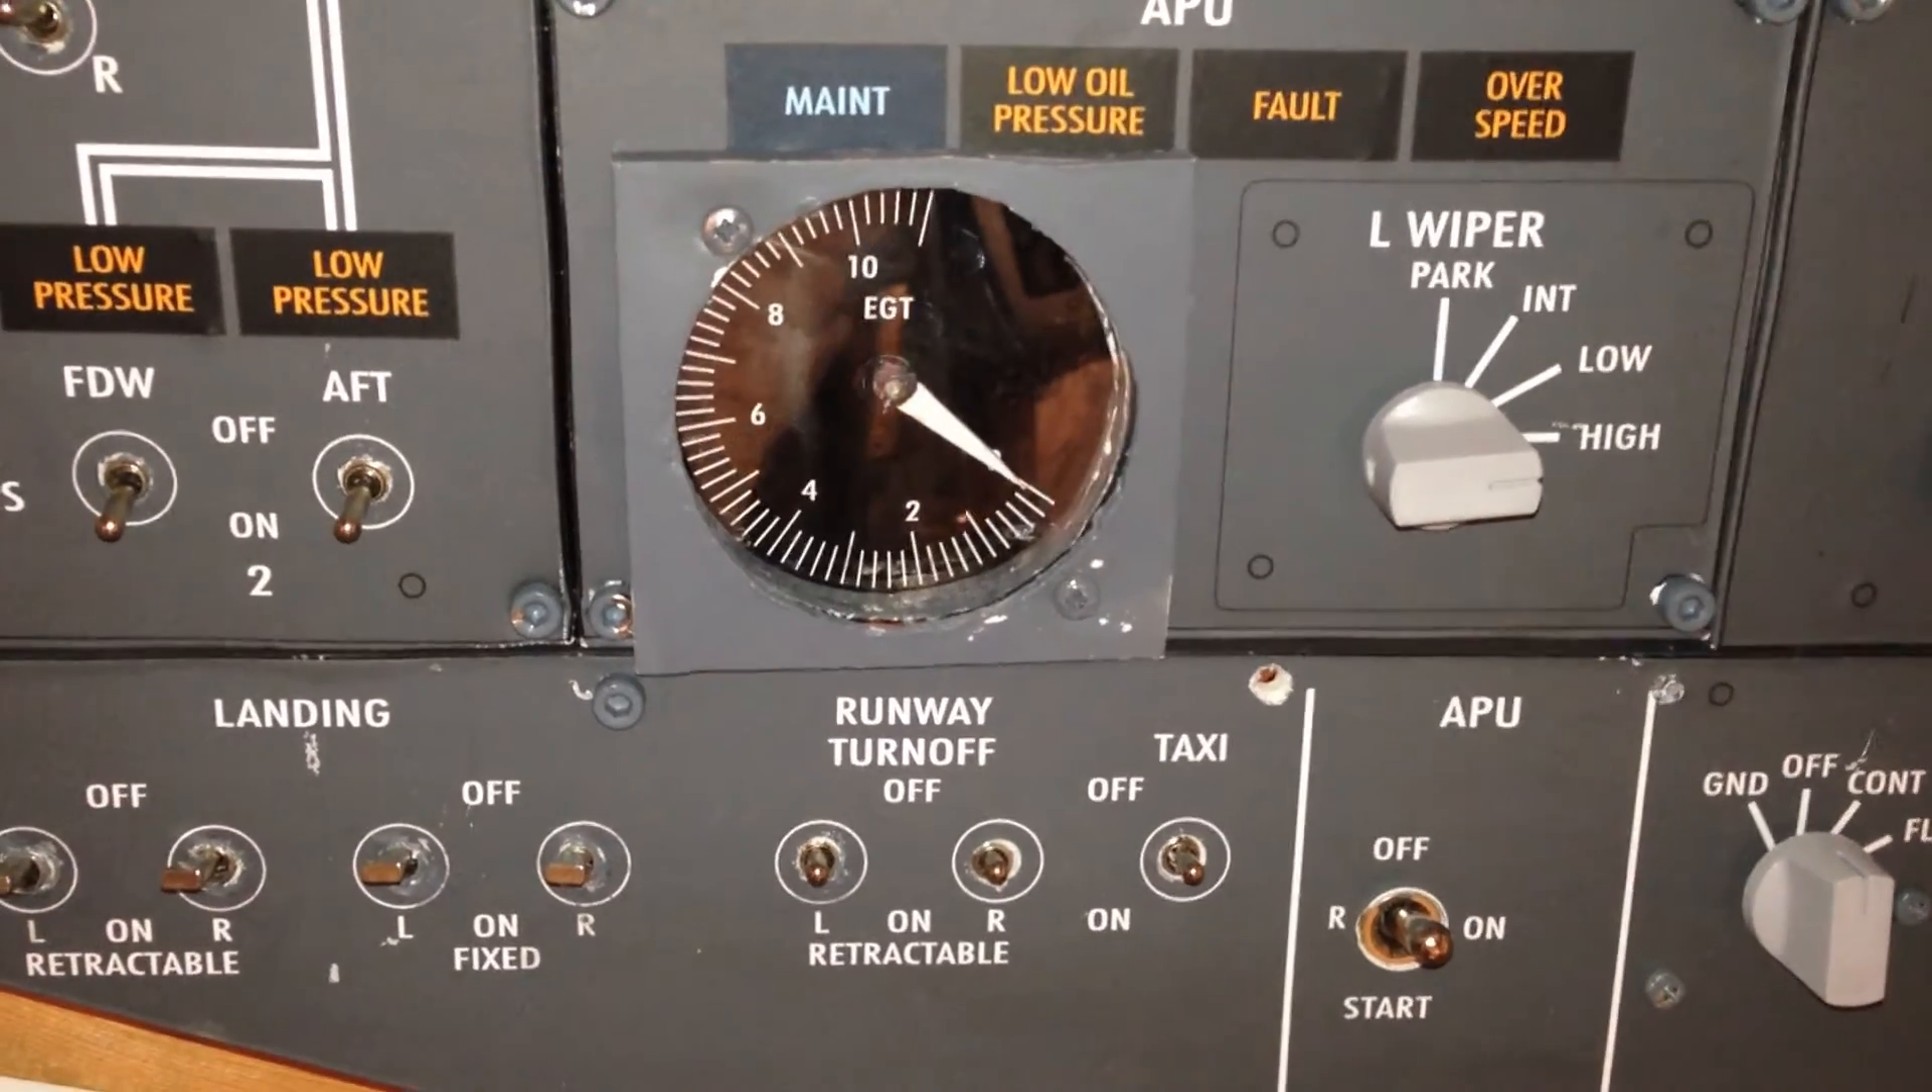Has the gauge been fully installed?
Yes.